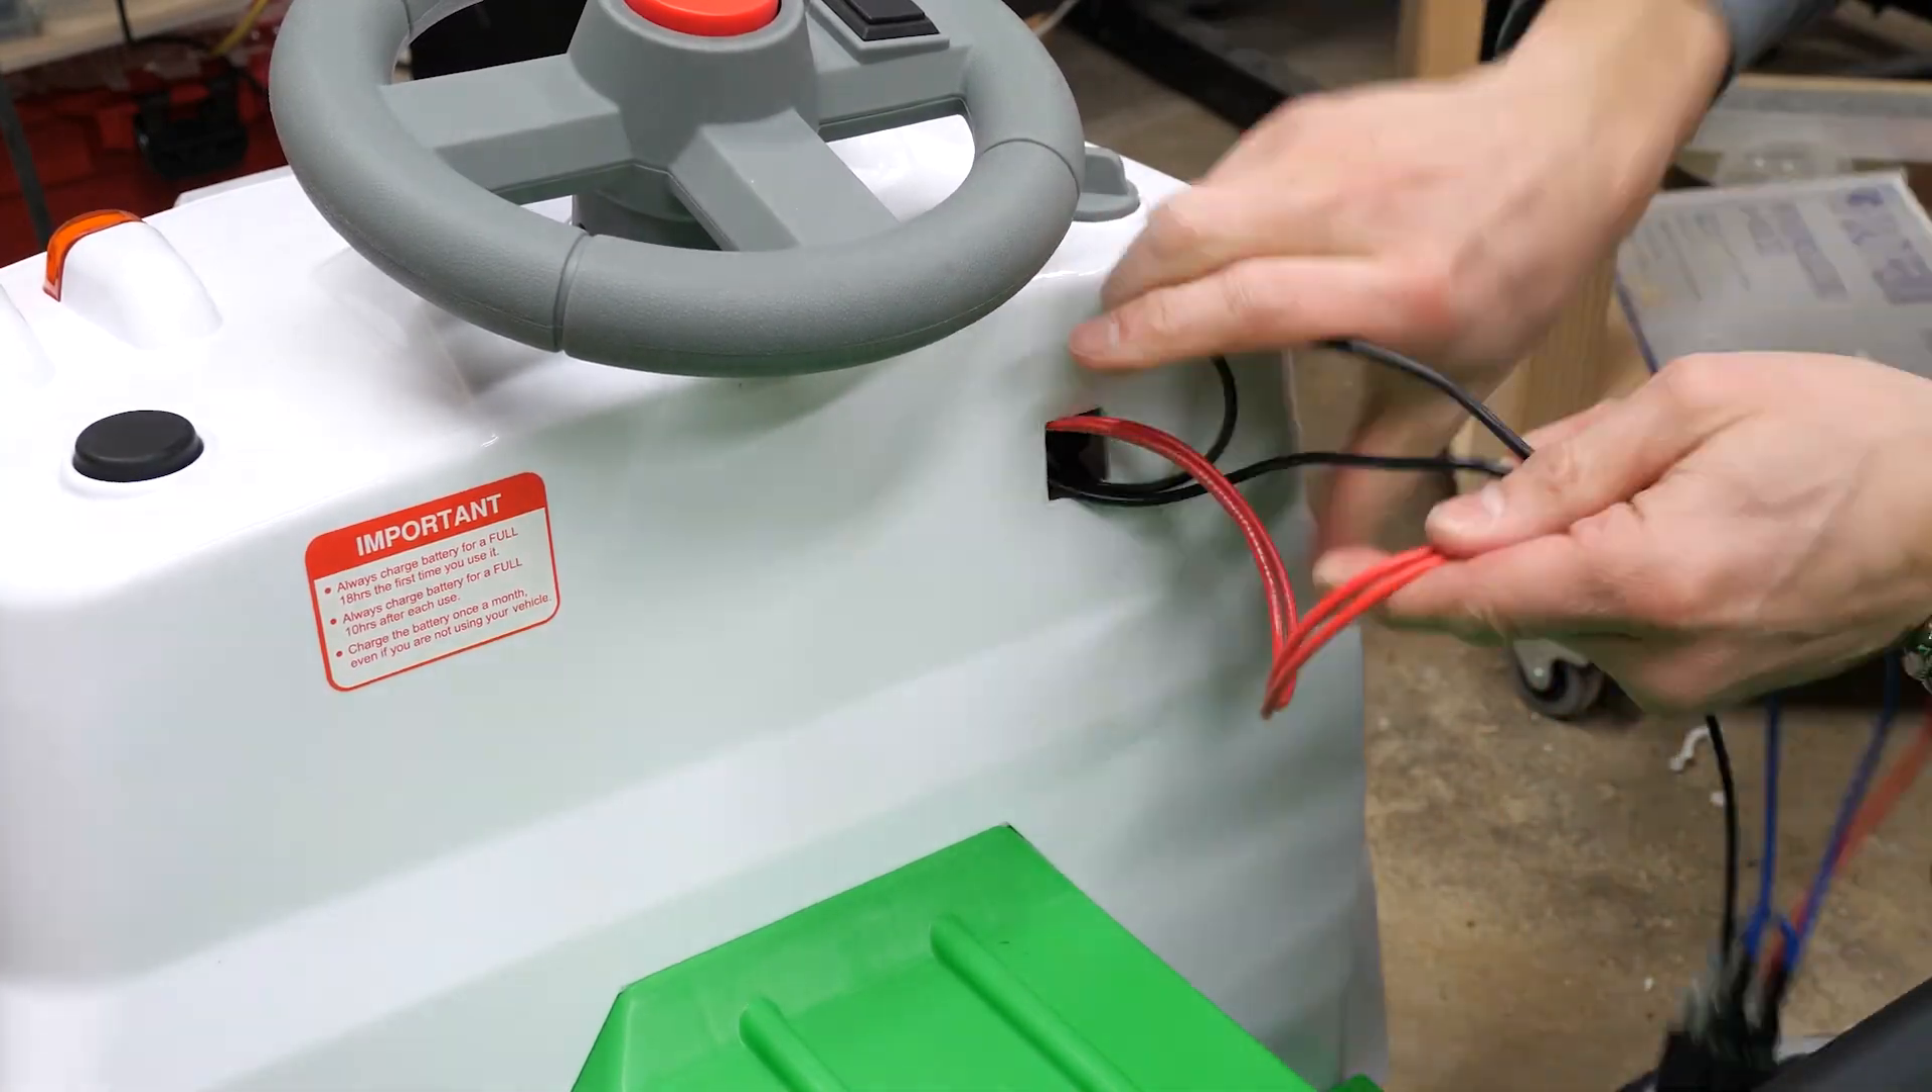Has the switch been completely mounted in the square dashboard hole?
No.